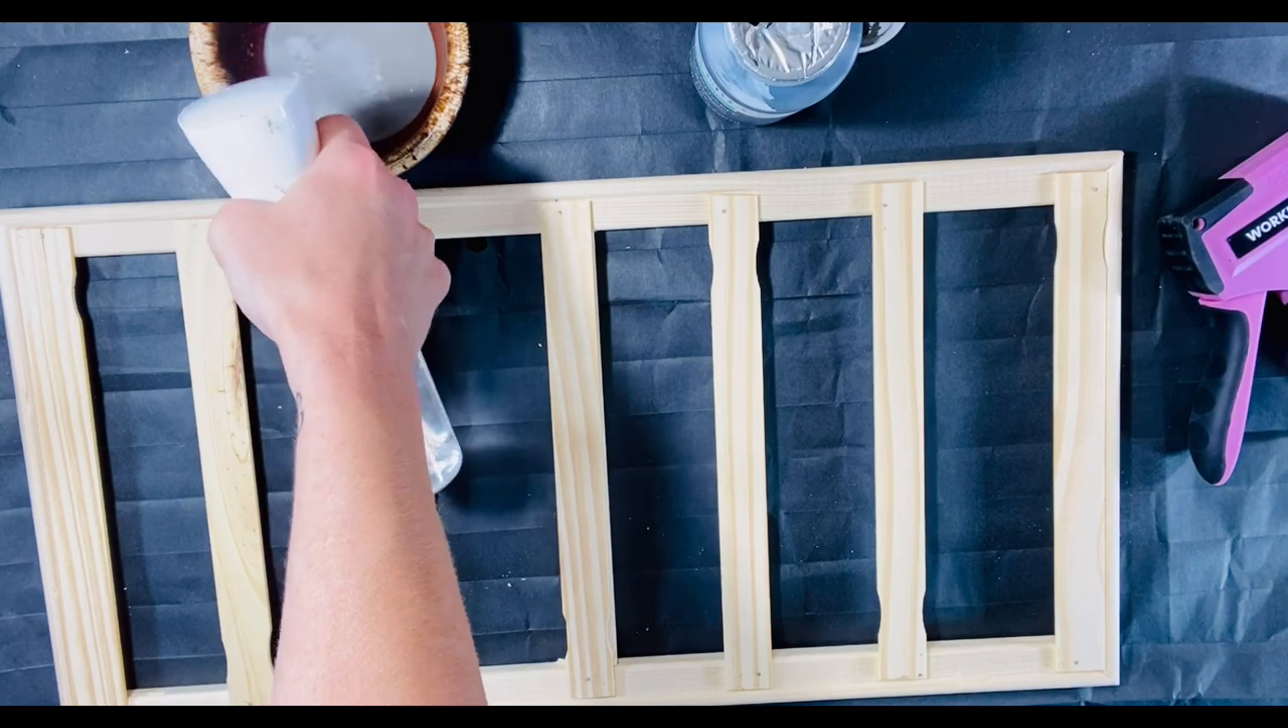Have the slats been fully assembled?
Yes.